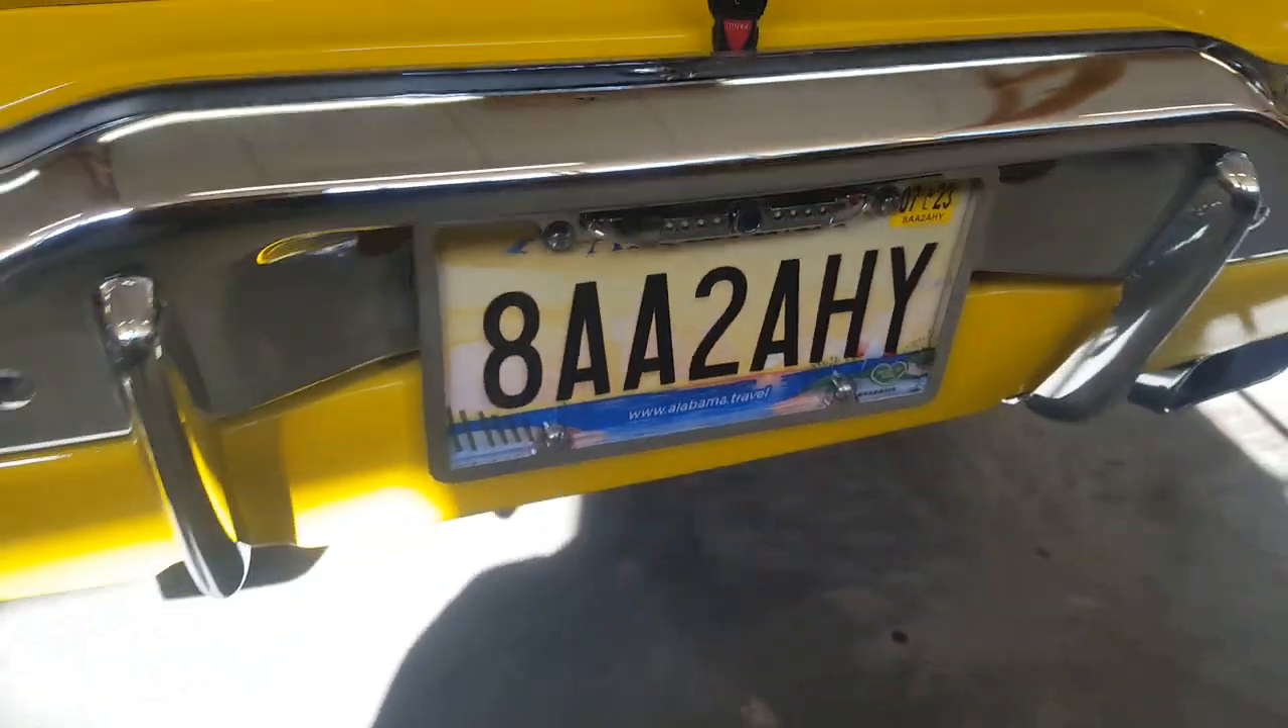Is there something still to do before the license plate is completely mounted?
No.